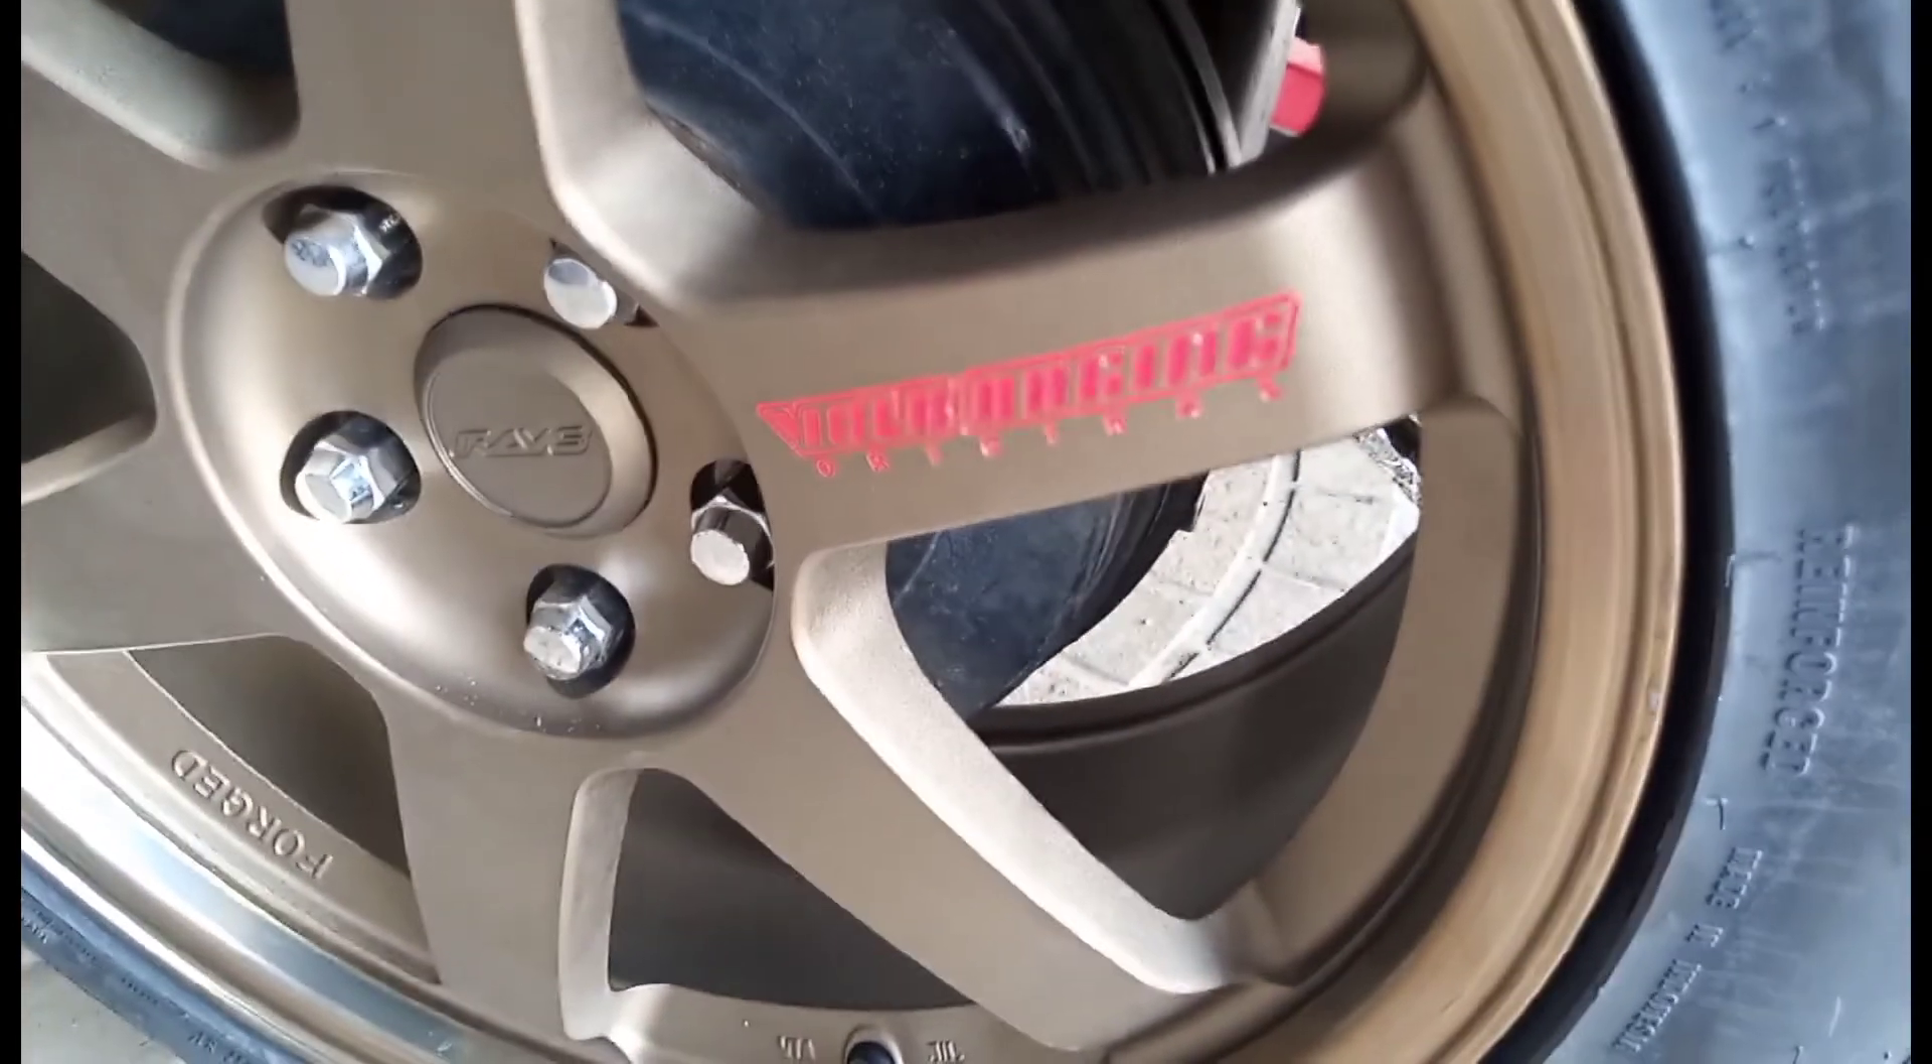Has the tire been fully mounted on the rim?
Yes.